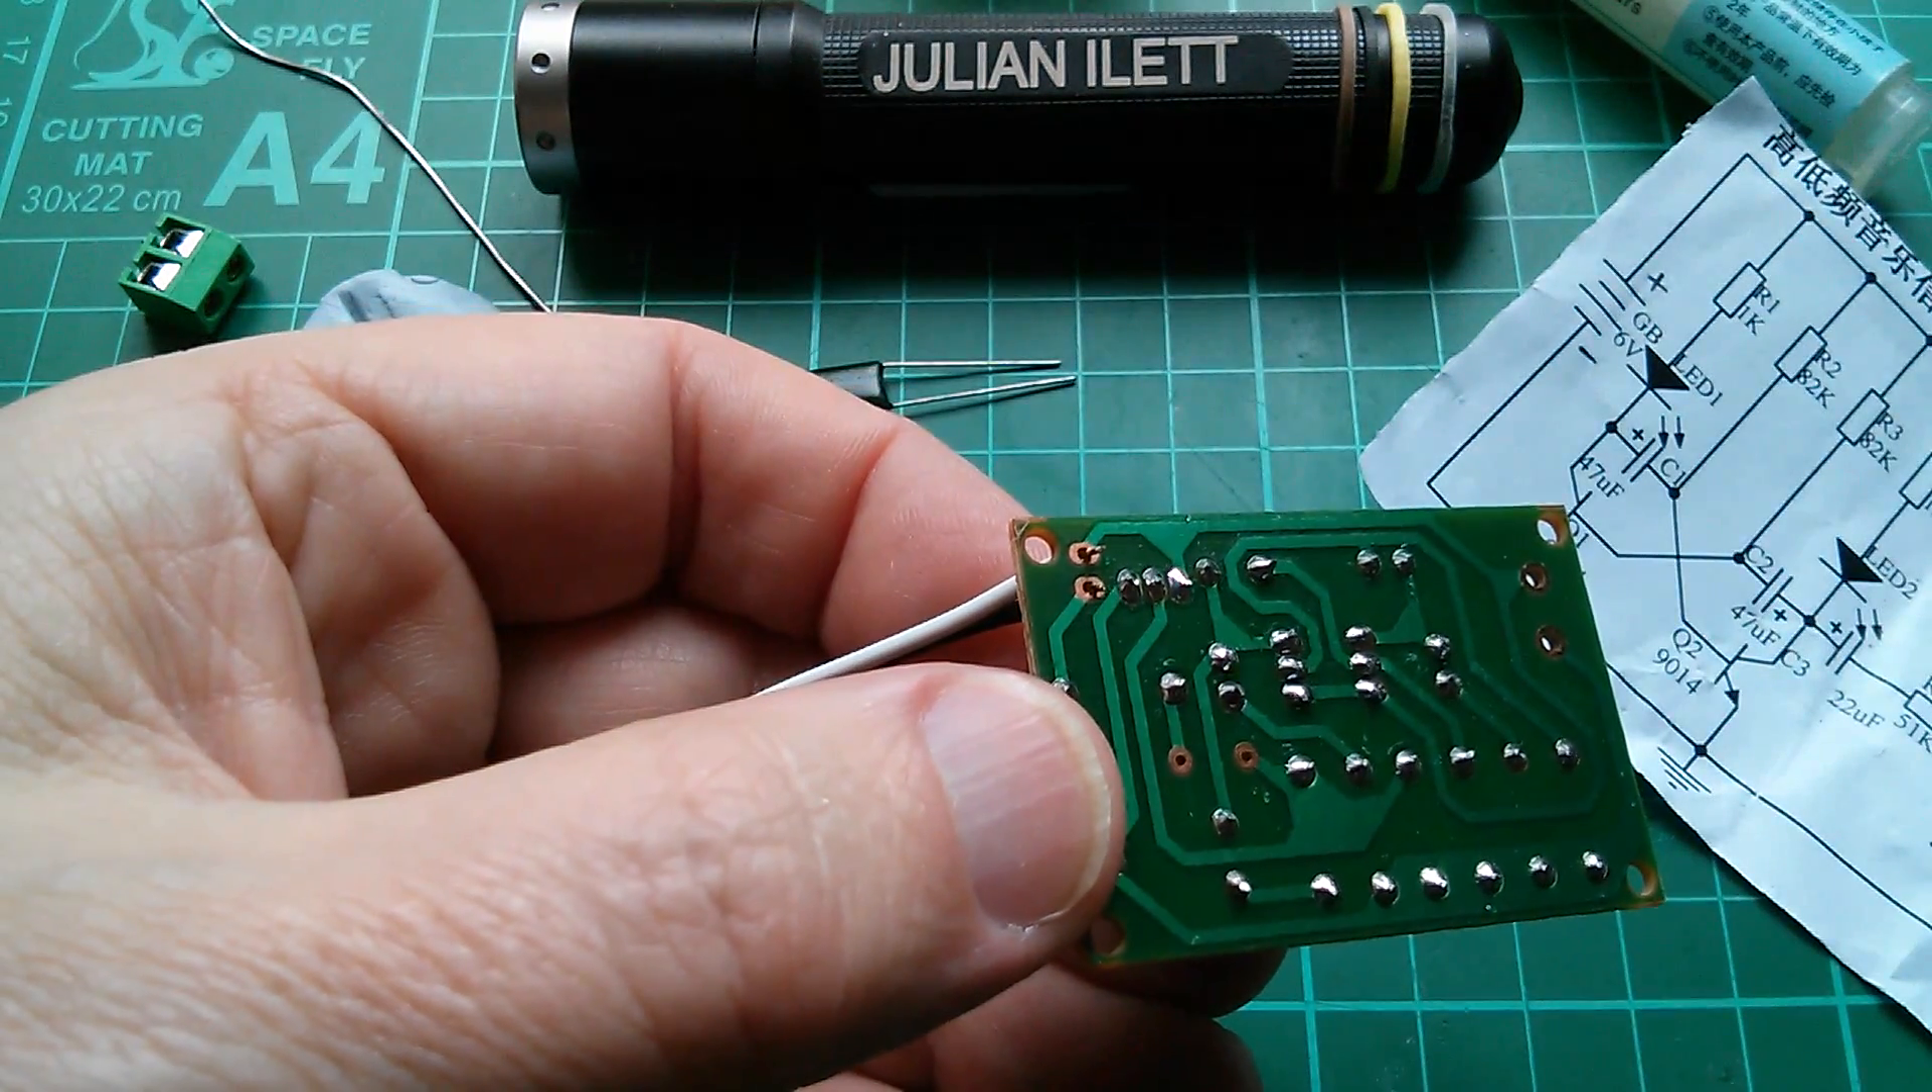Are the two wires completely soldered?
No.